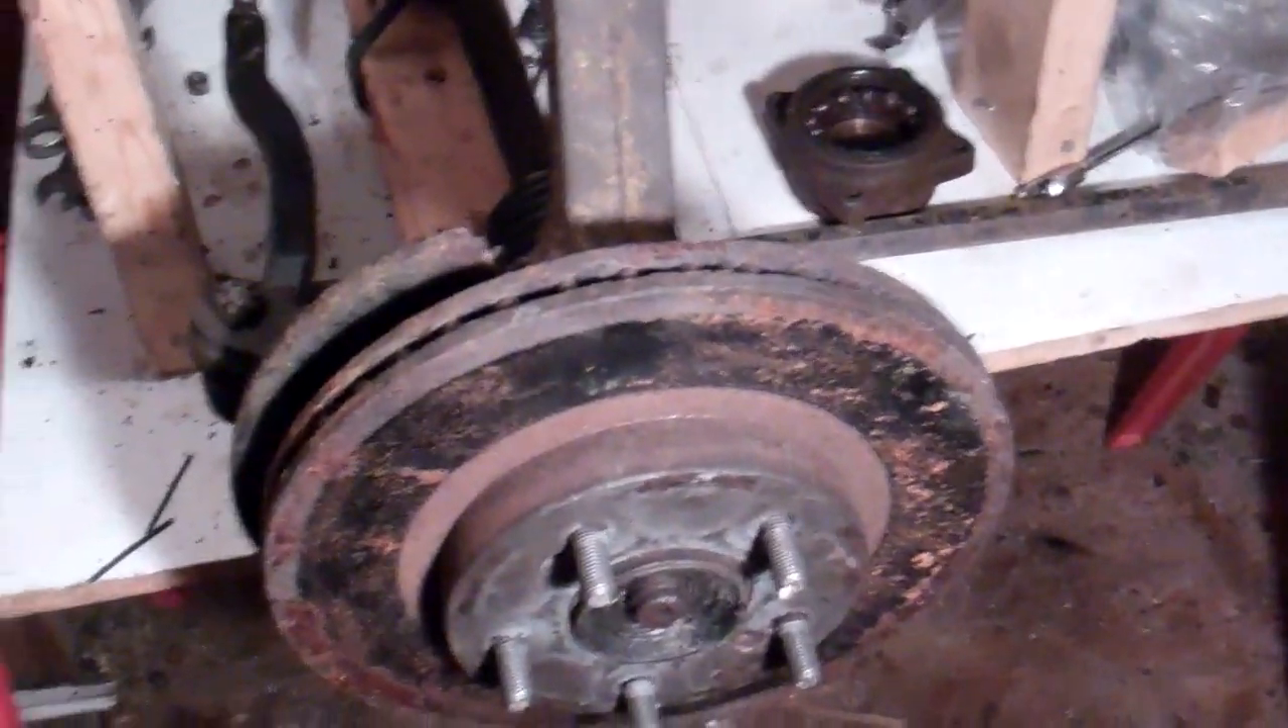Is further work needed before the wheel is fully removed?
No.